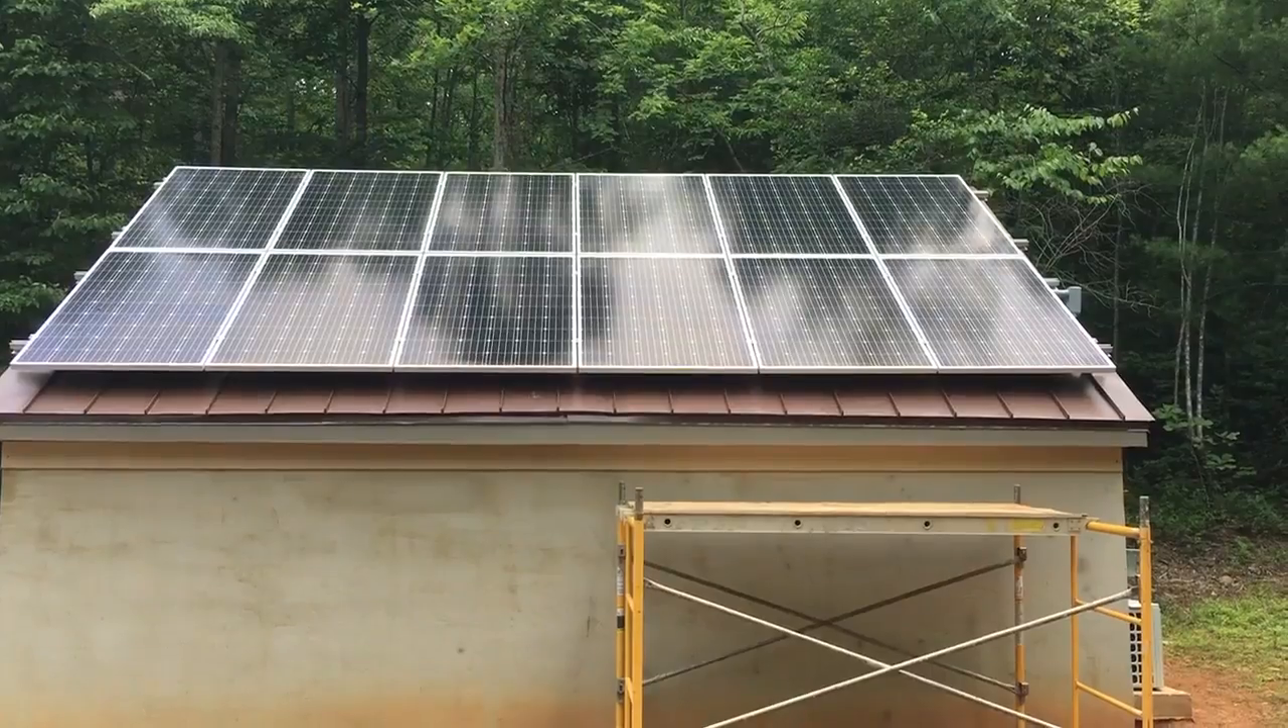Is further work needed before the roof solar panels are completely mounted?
No.